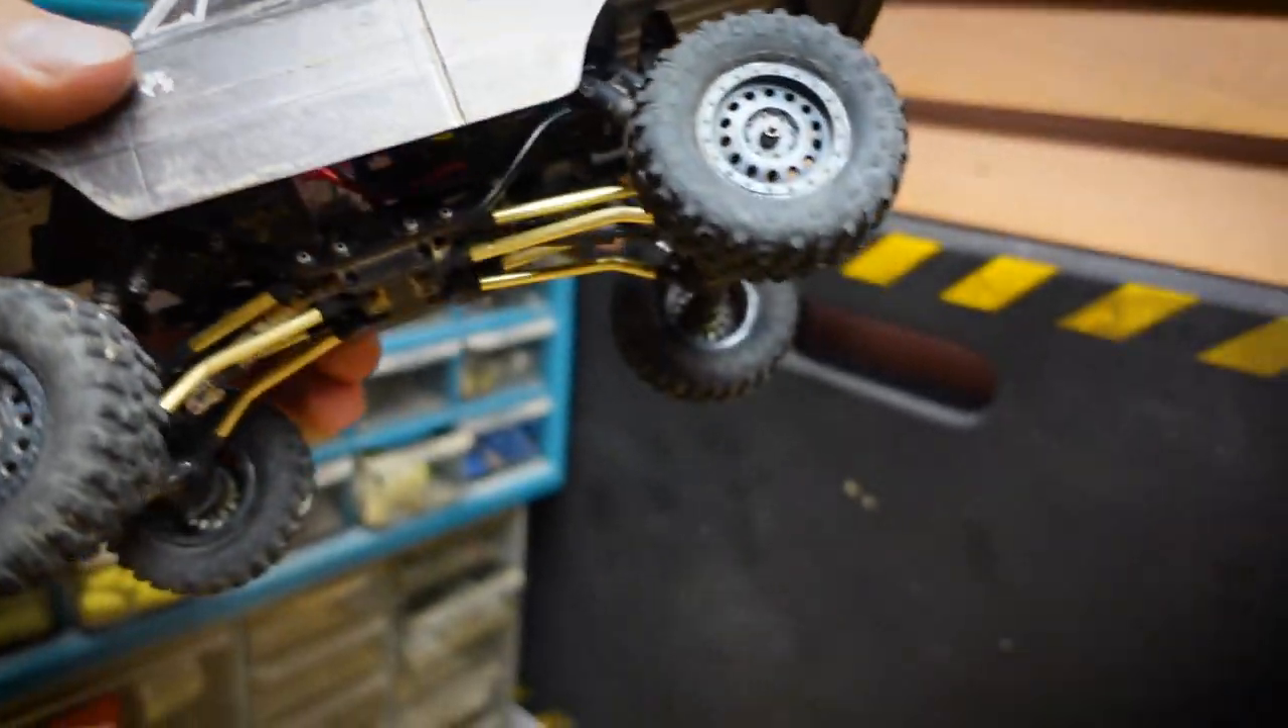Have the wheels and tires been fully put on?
Yes.